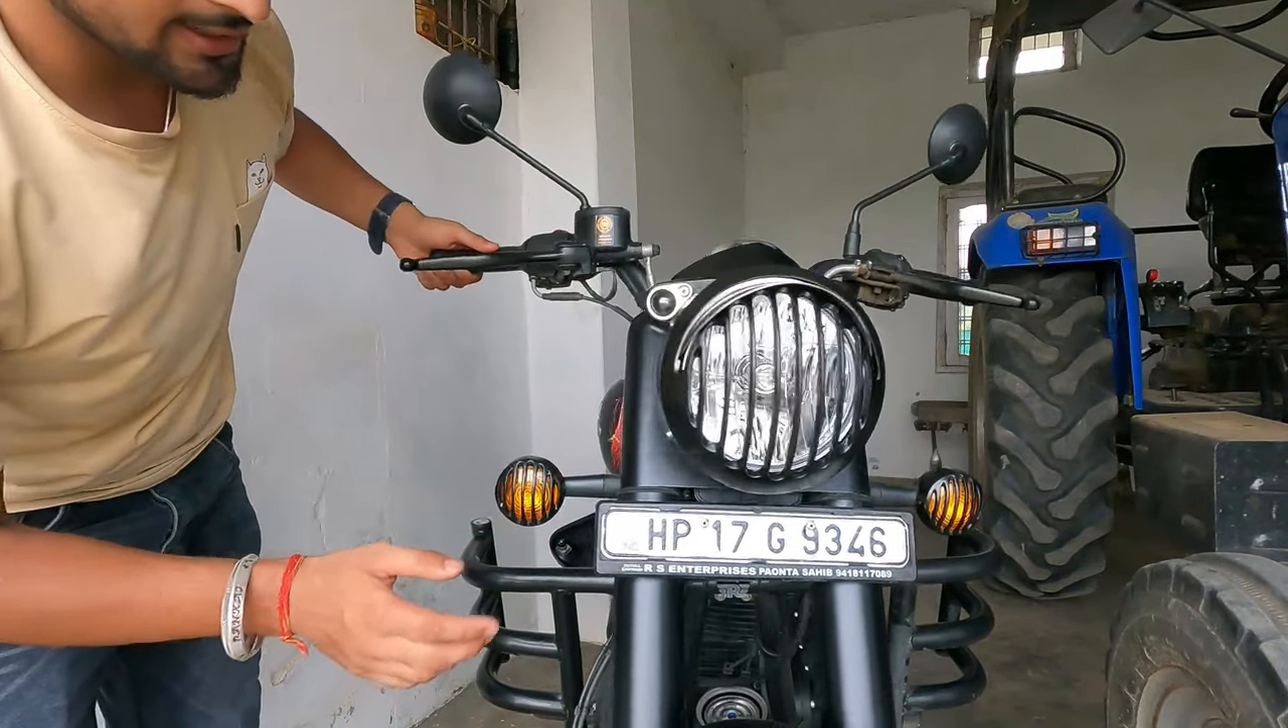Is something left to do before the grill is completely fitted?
No.